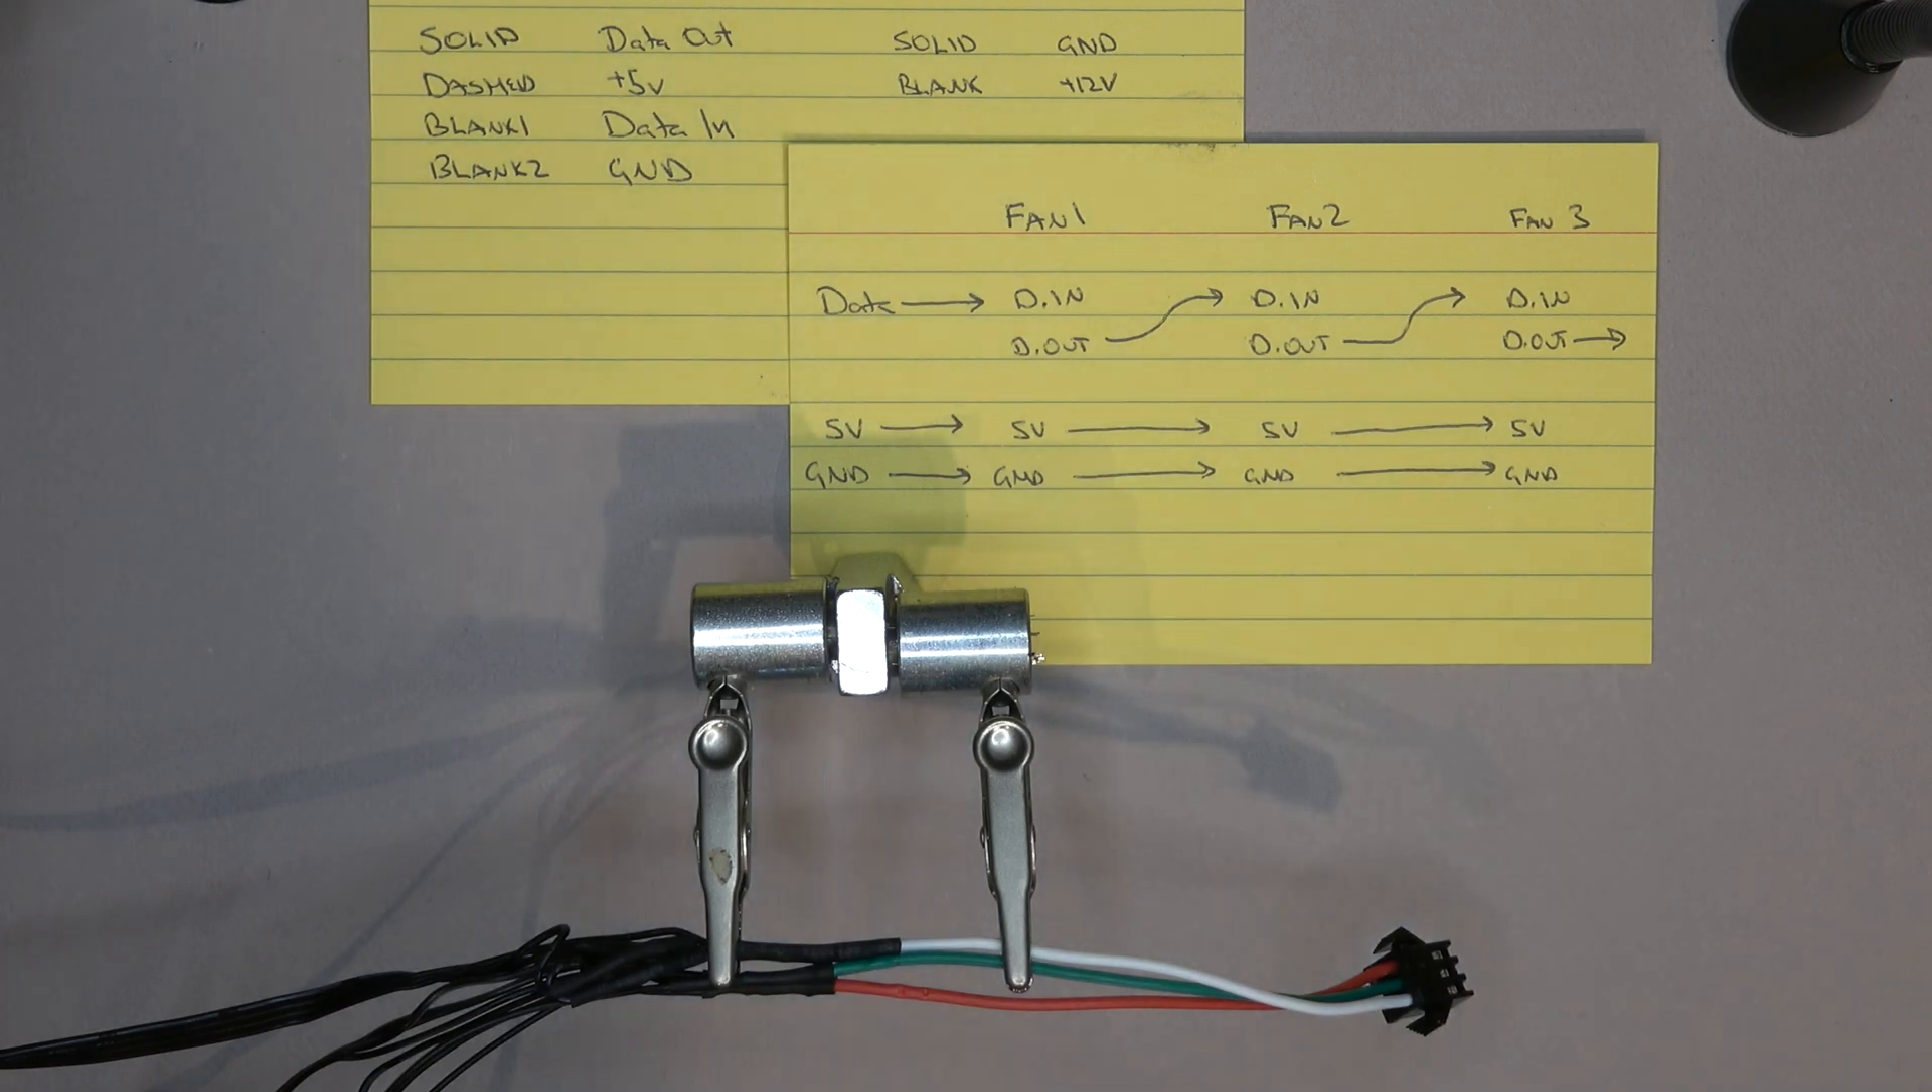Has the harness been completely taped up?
No.